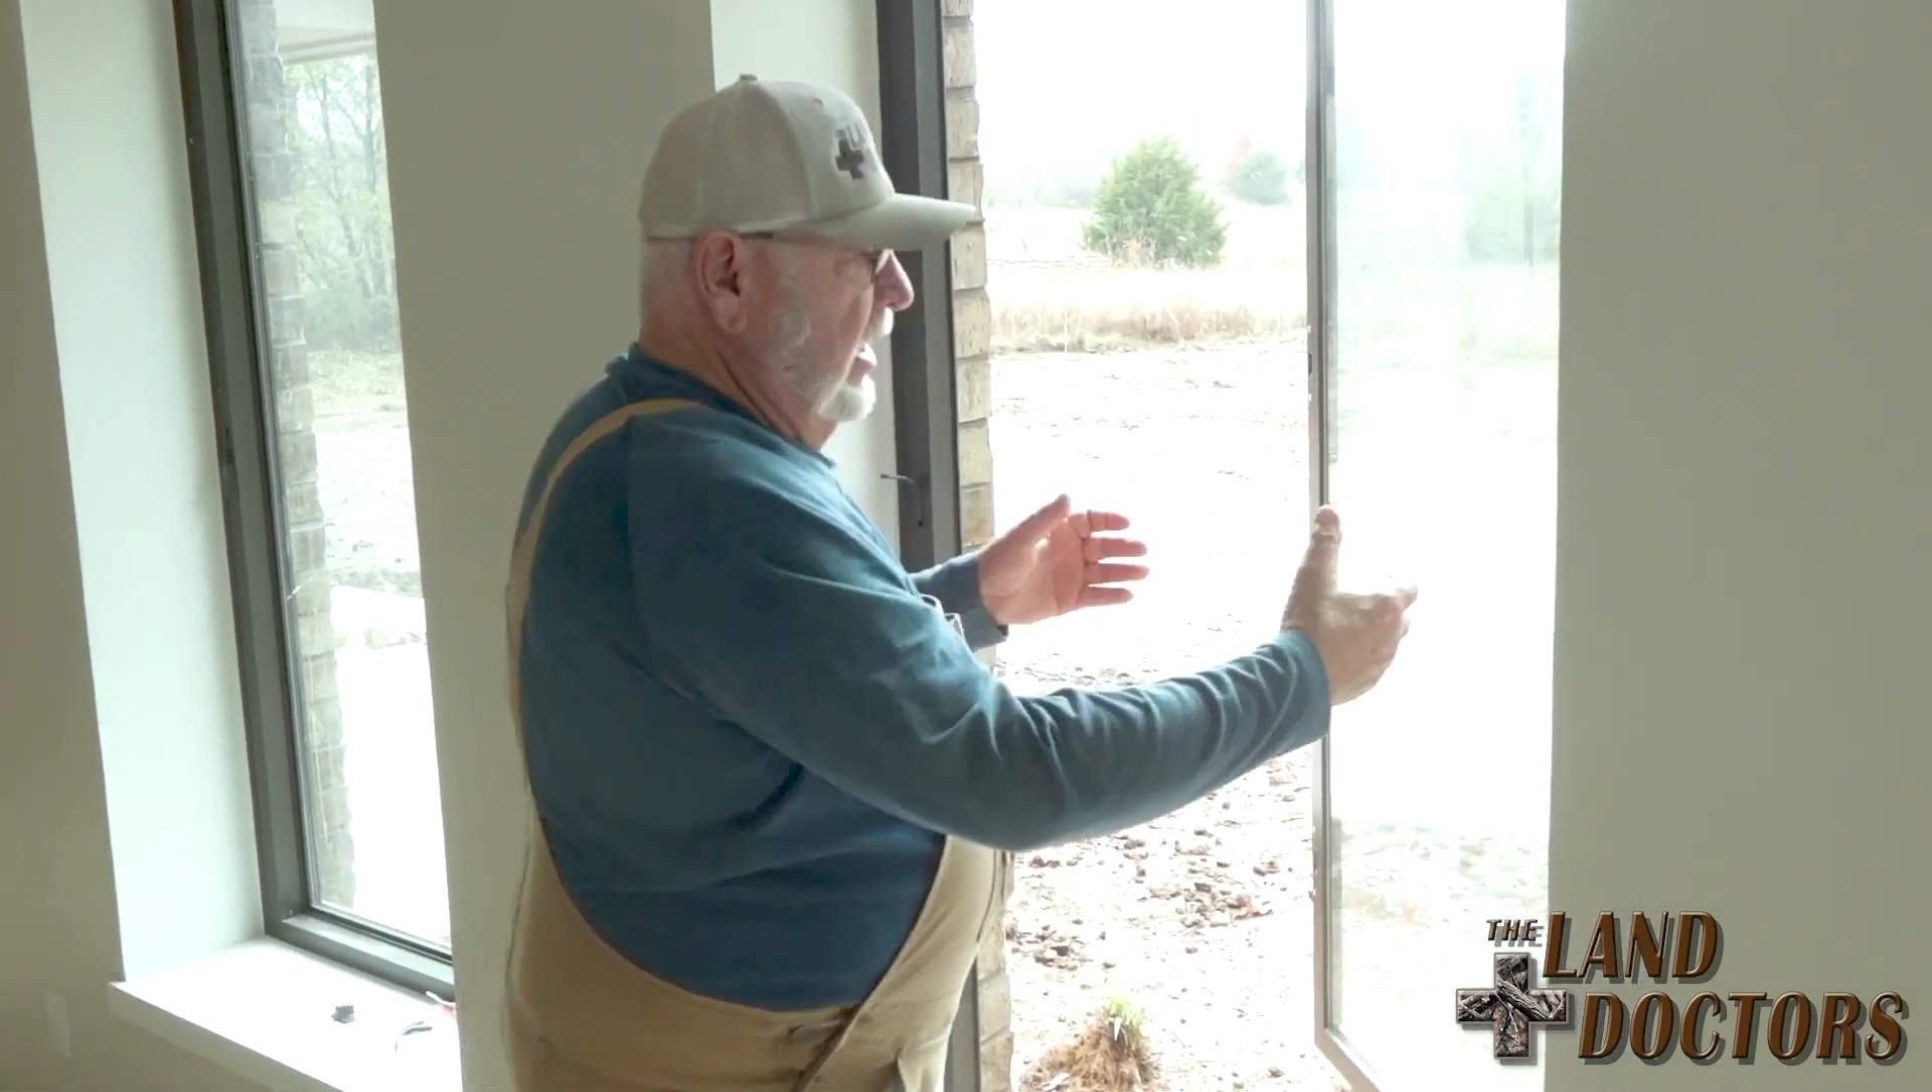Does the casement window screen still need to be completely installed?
Yes.